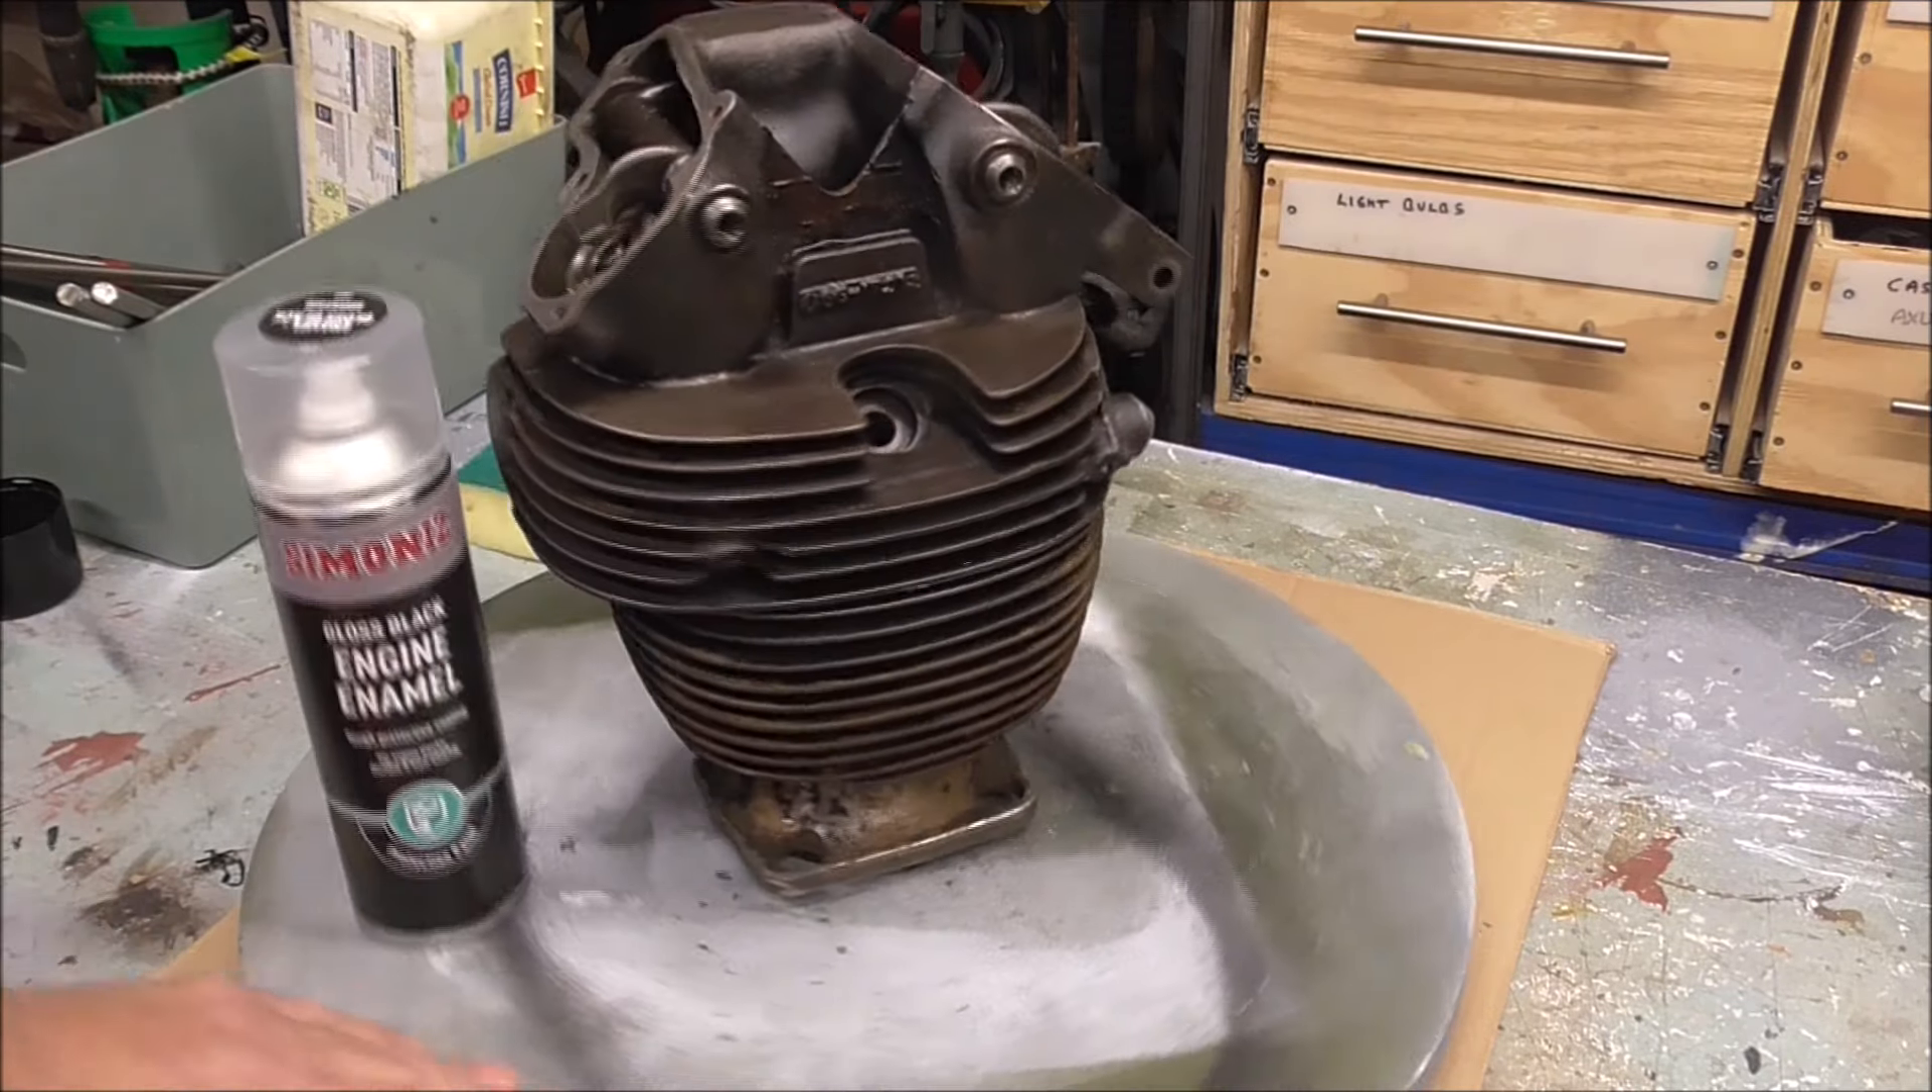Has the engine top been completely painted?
No.